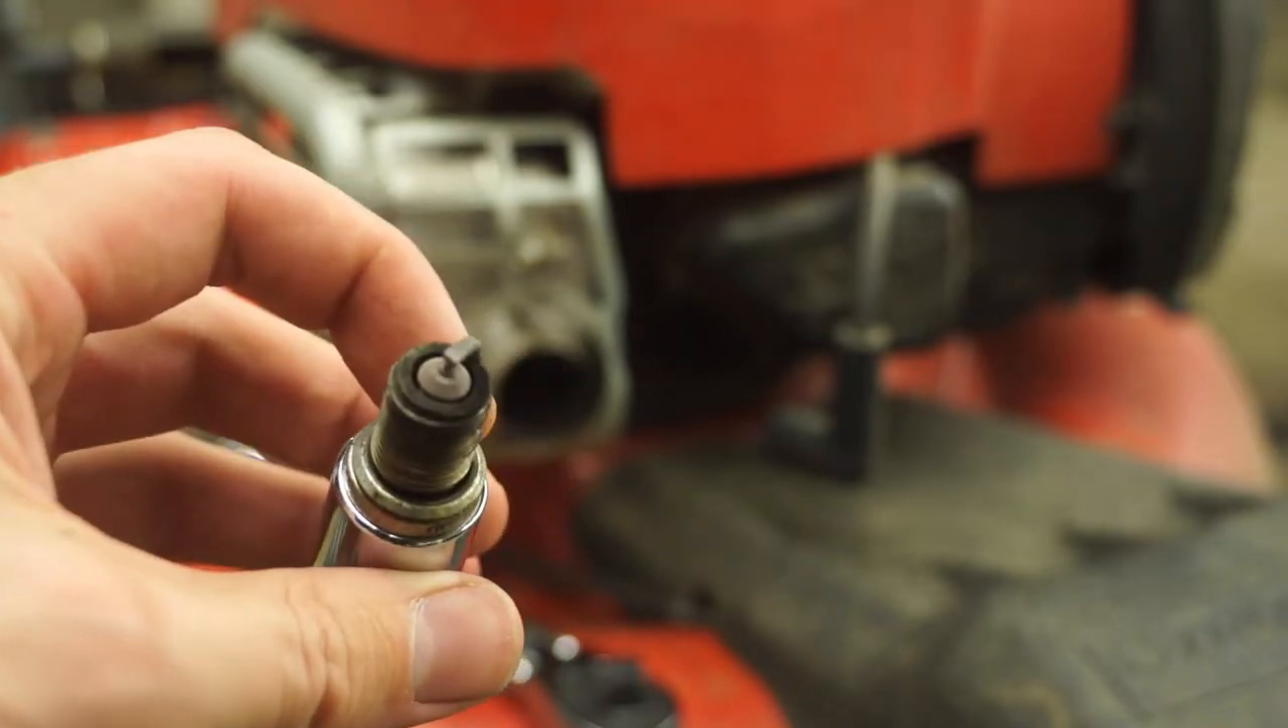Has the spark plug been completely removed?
Yes.